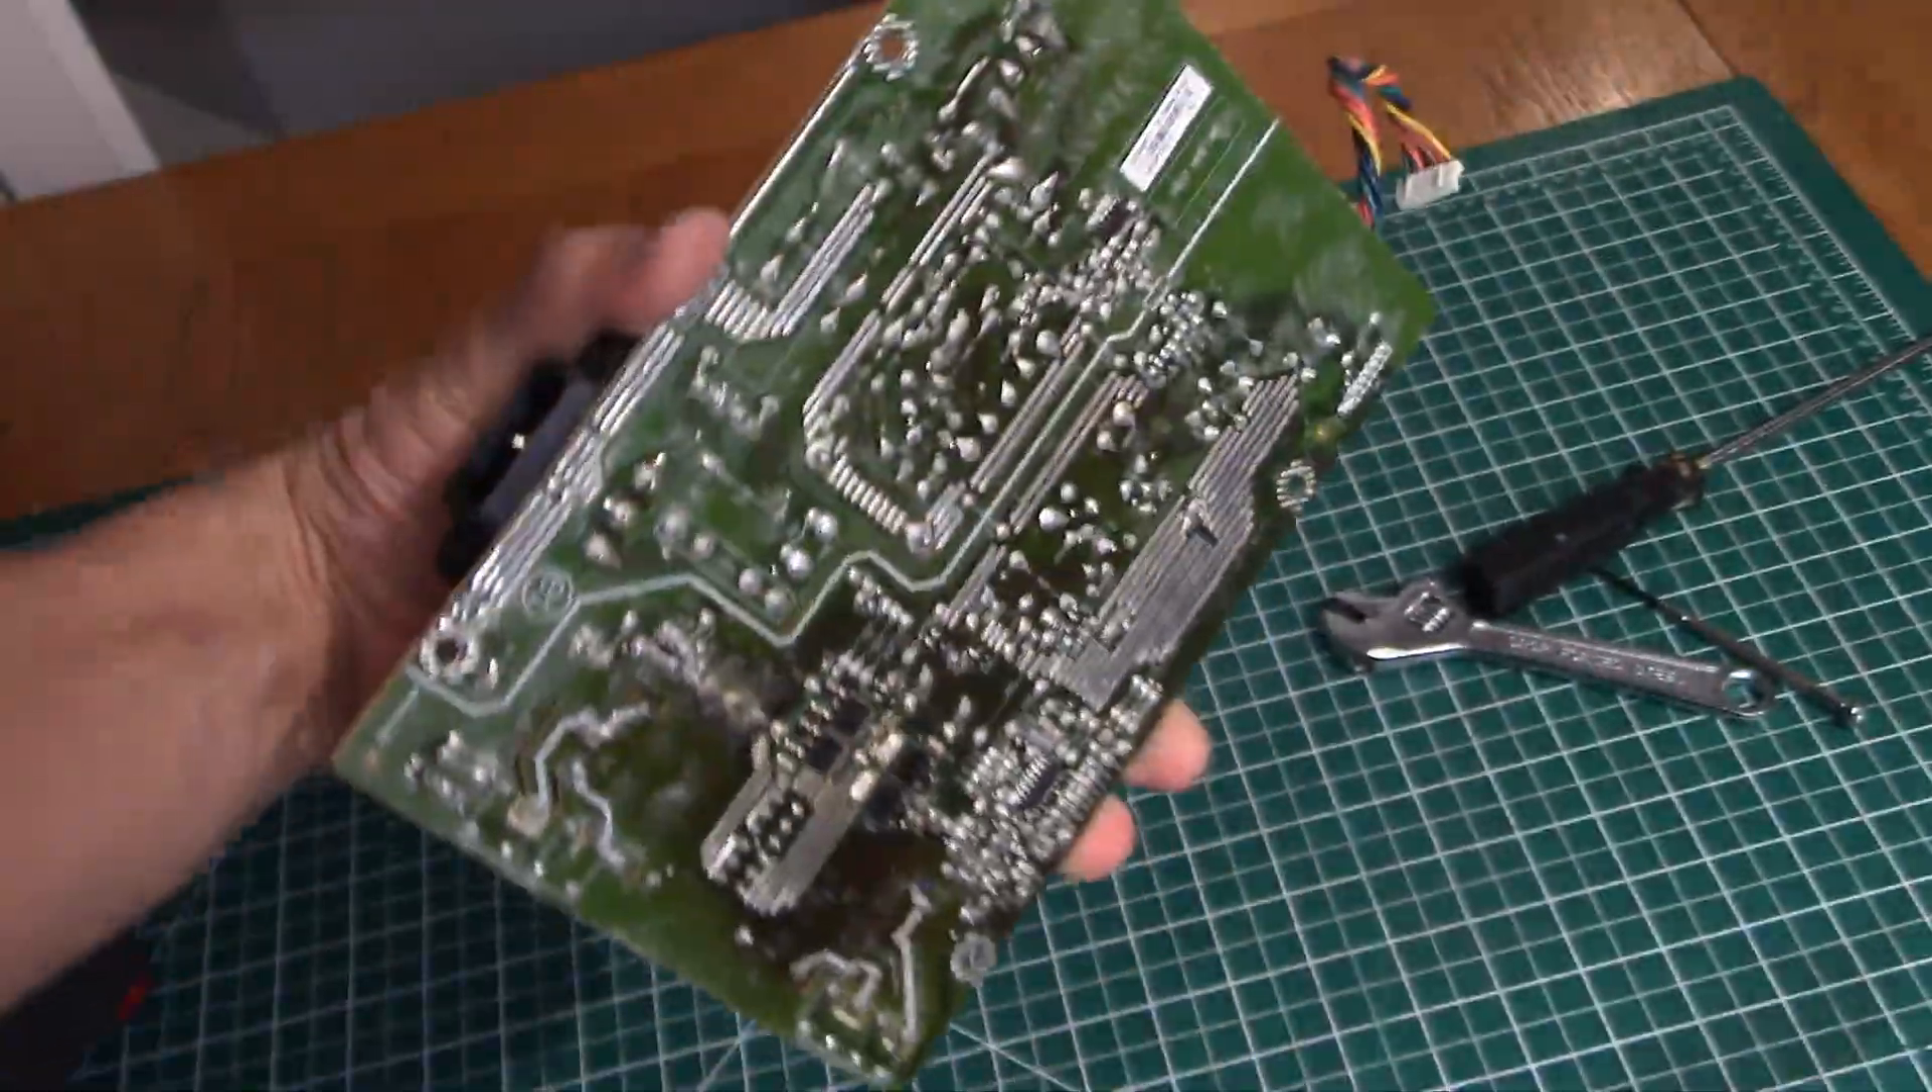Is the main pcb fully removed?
Yes.